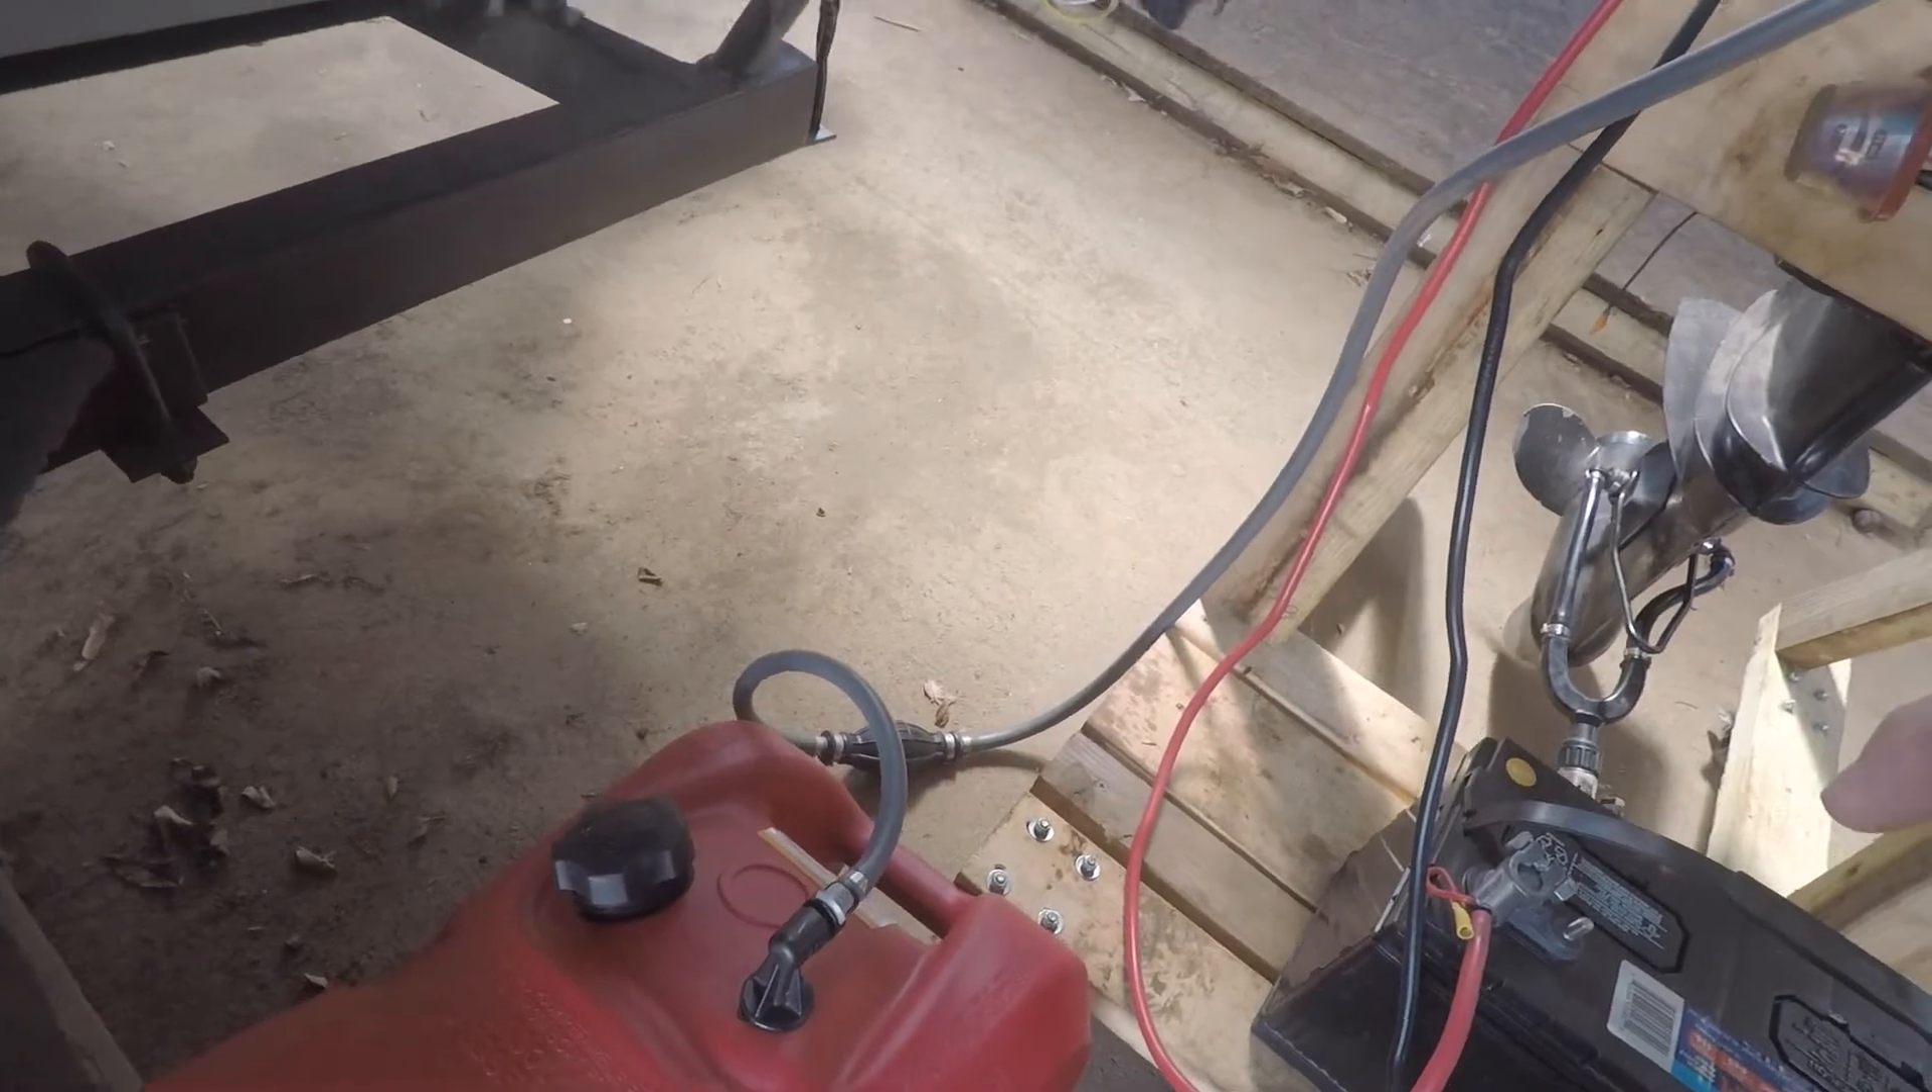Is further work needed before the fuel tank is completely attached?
No.